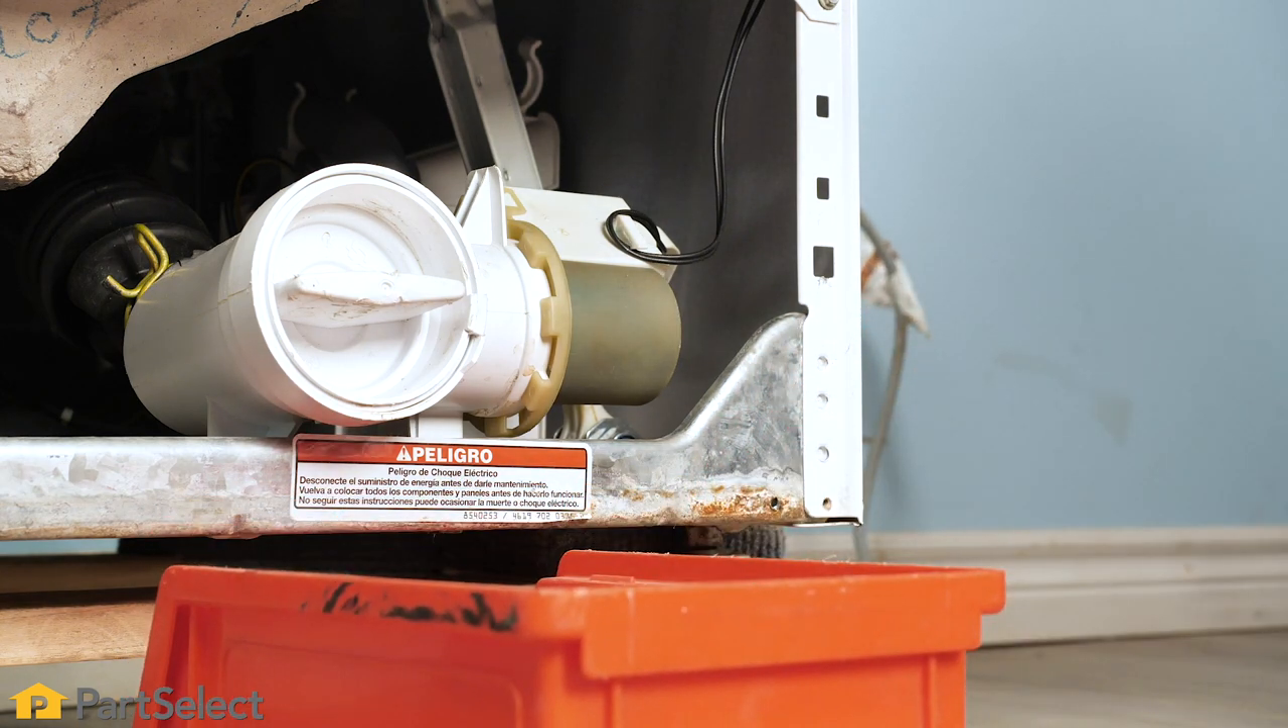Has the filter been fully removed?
No.